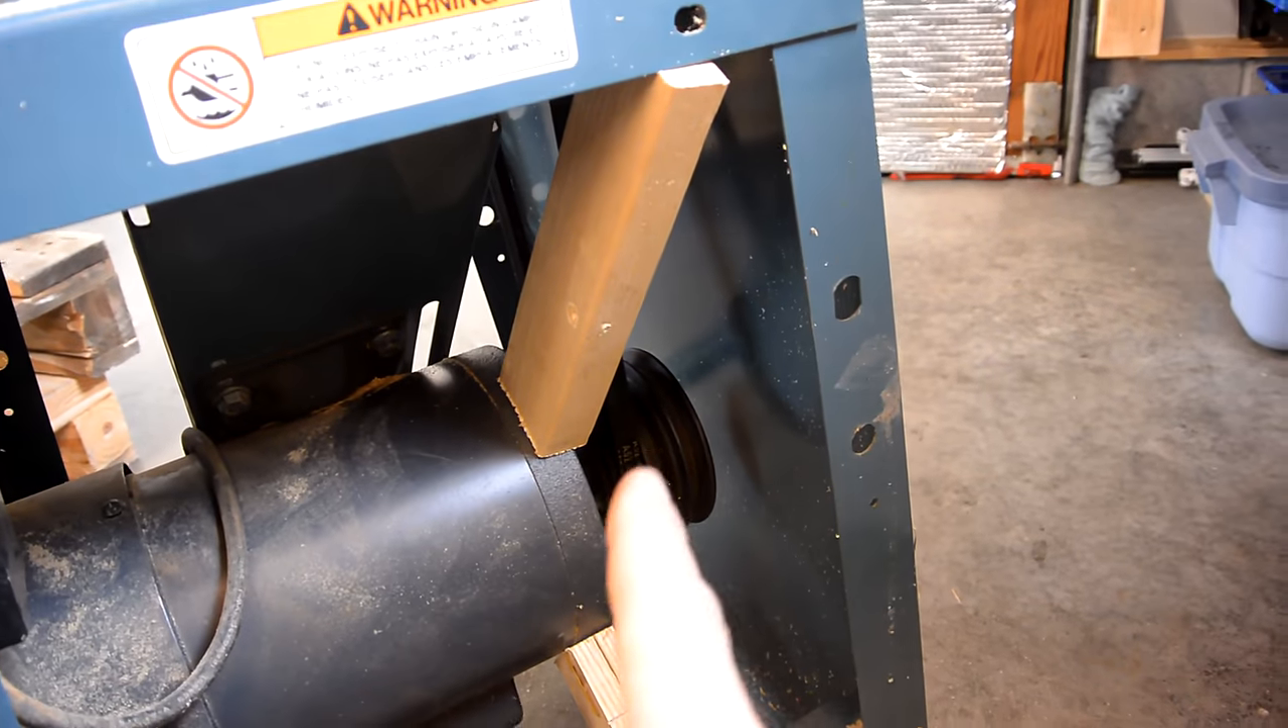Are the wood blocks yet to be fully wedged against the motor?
No.